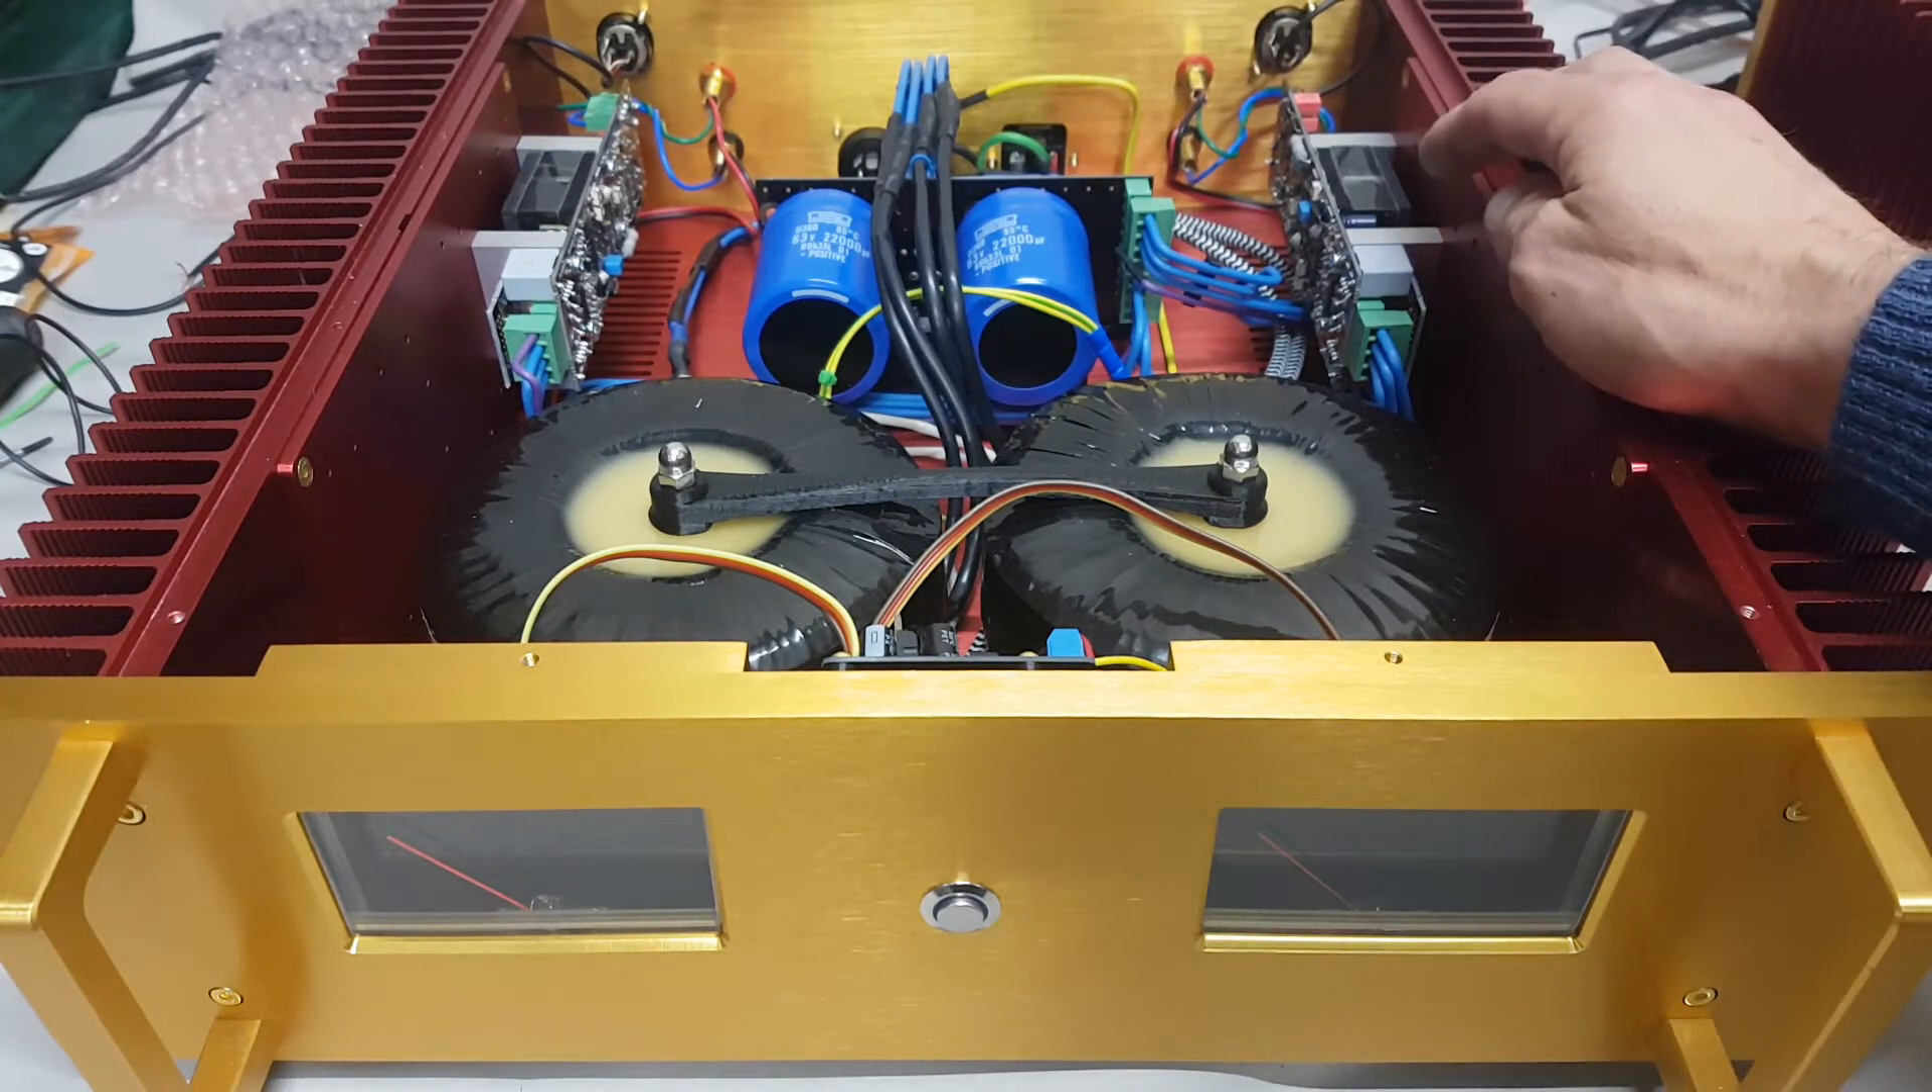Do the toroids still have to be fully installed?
No.